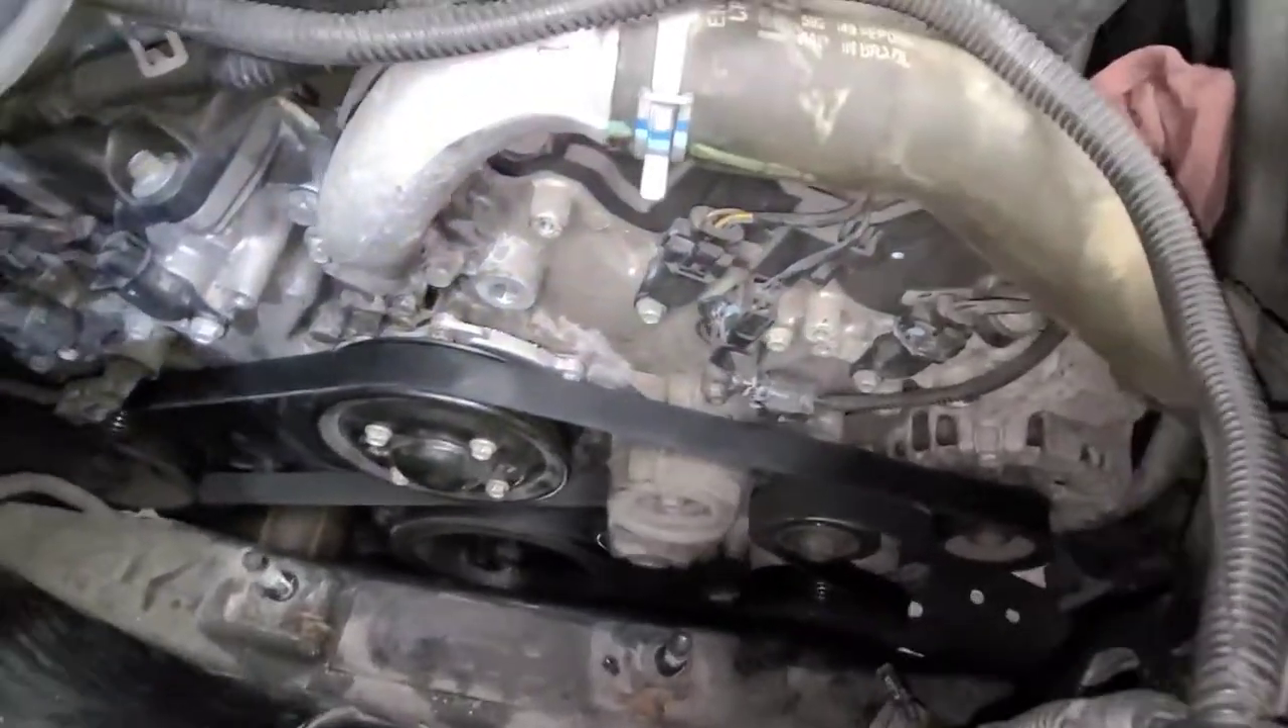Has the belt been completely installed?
Yes.